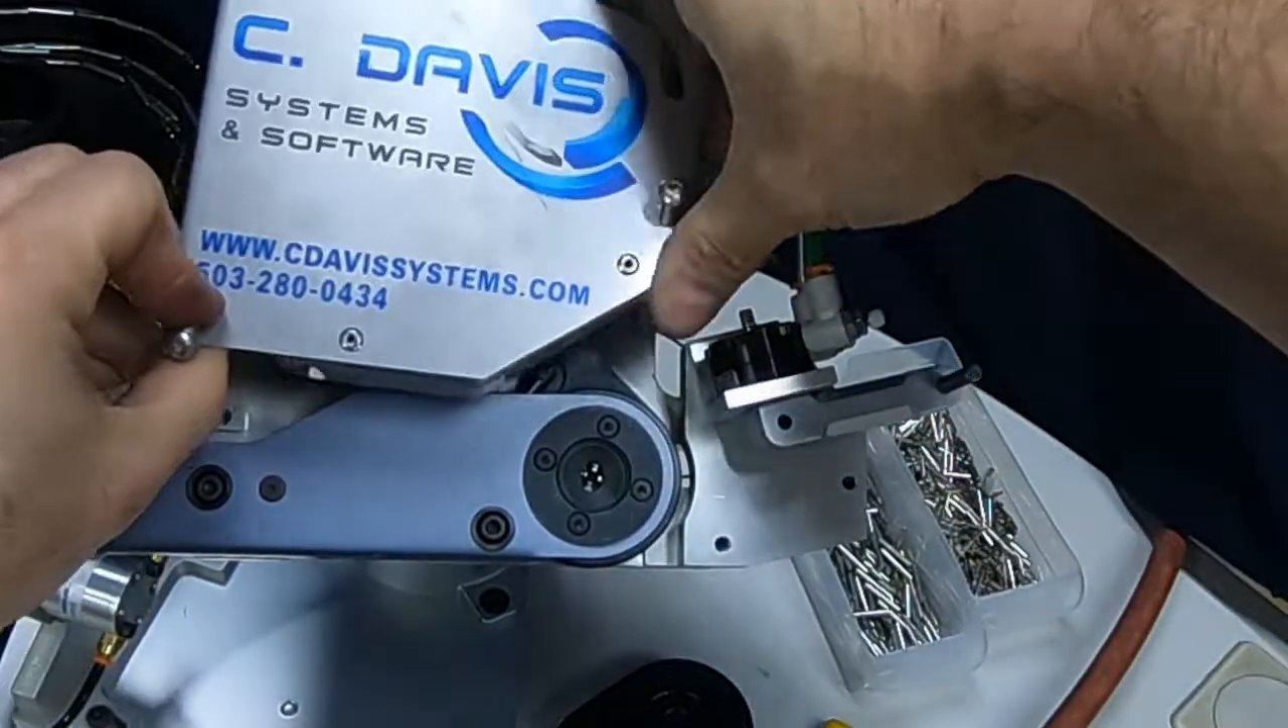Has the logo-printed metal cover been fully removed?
No.